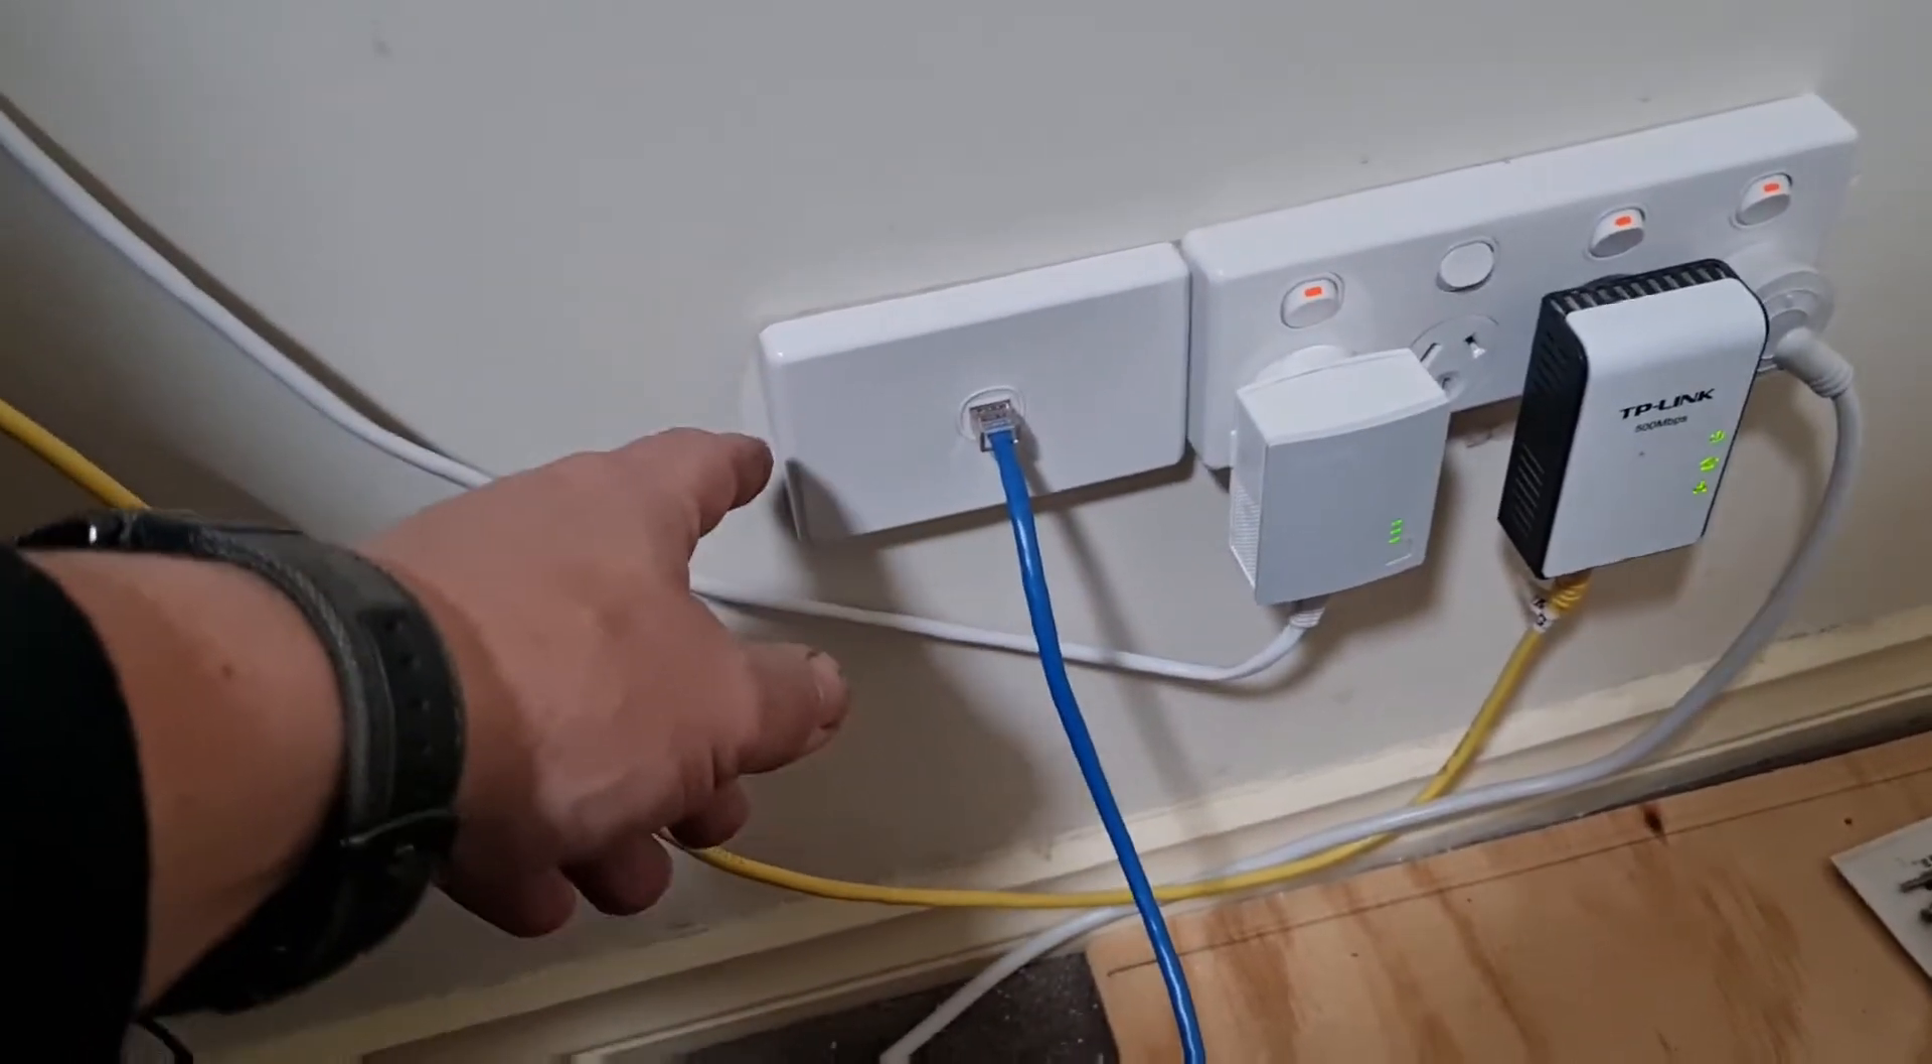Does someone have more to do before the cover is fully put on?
No.